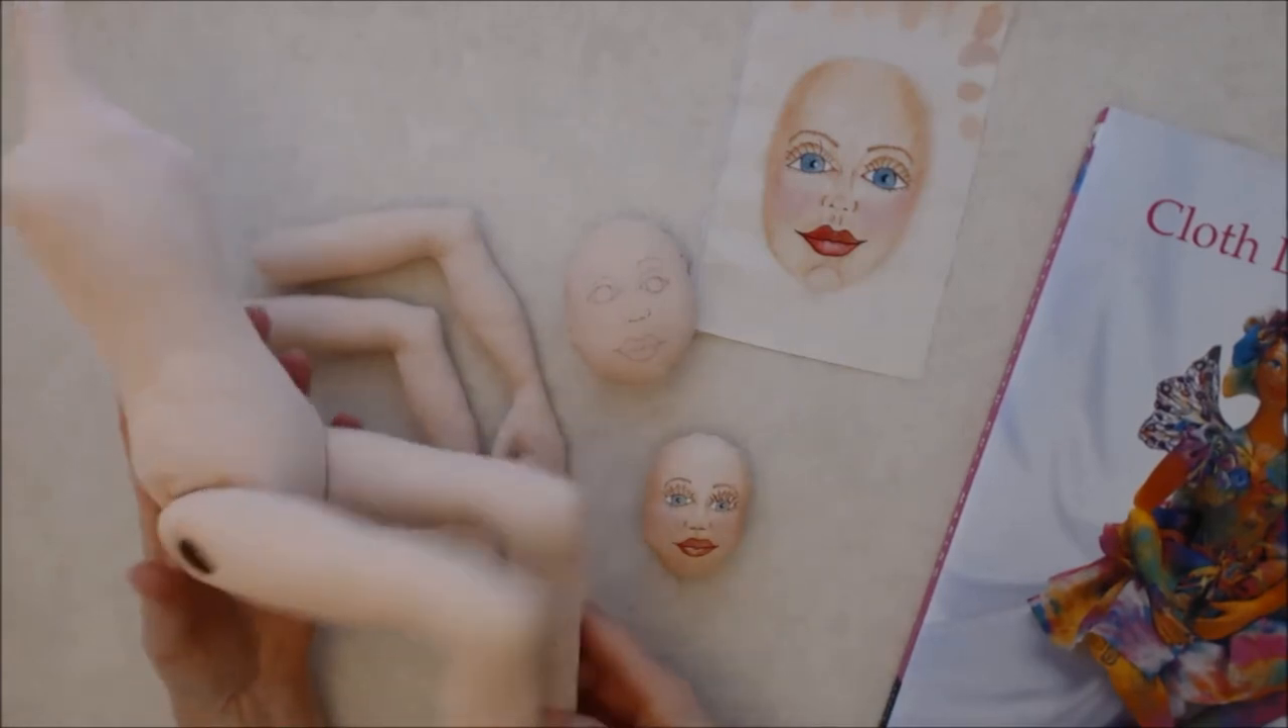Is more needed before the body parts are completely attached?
Yes.